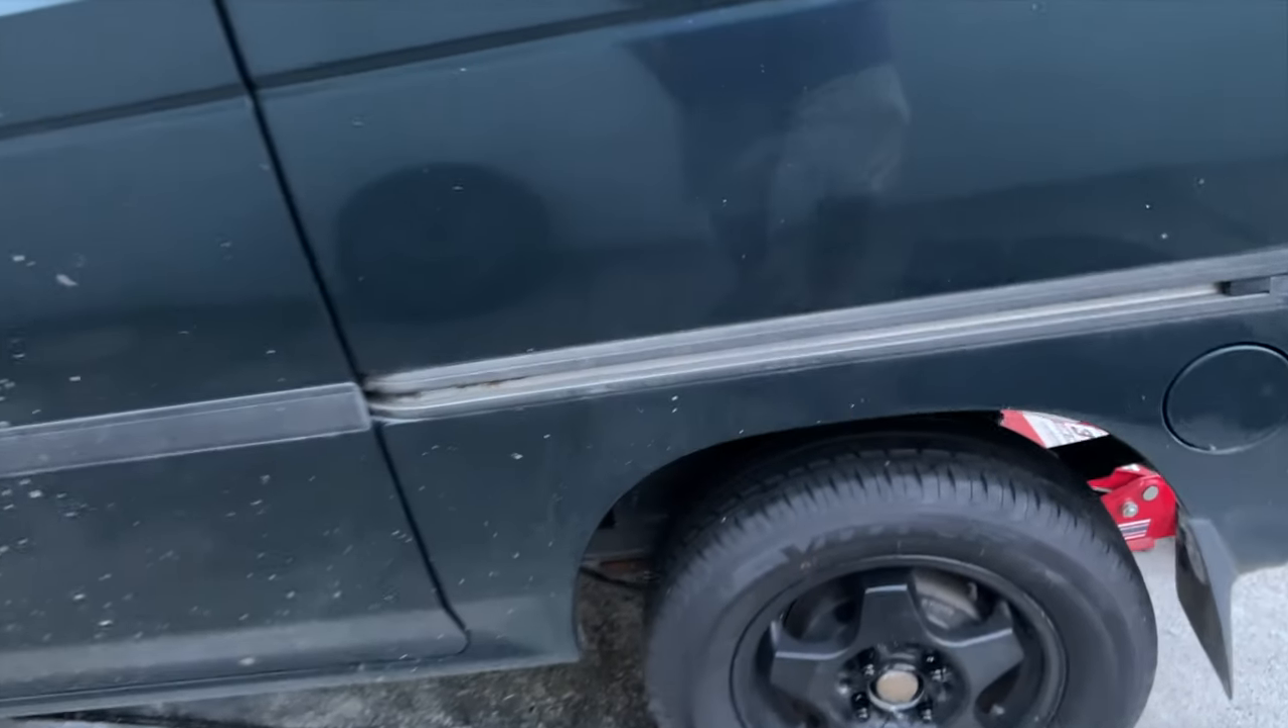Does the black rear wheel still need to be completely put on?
No.